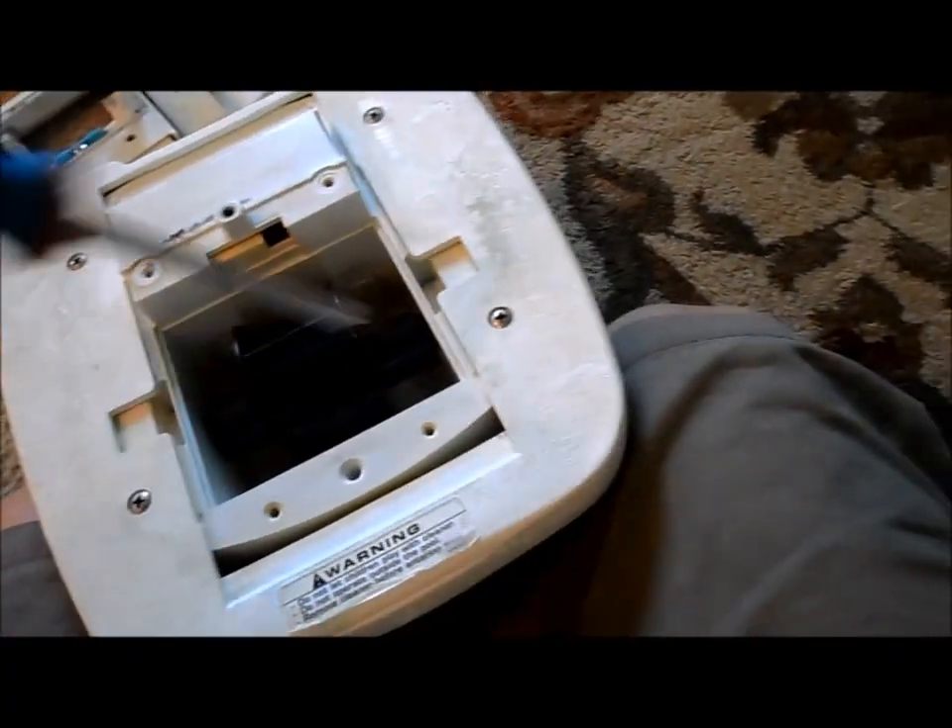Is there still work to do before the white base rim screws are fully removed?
Yes.